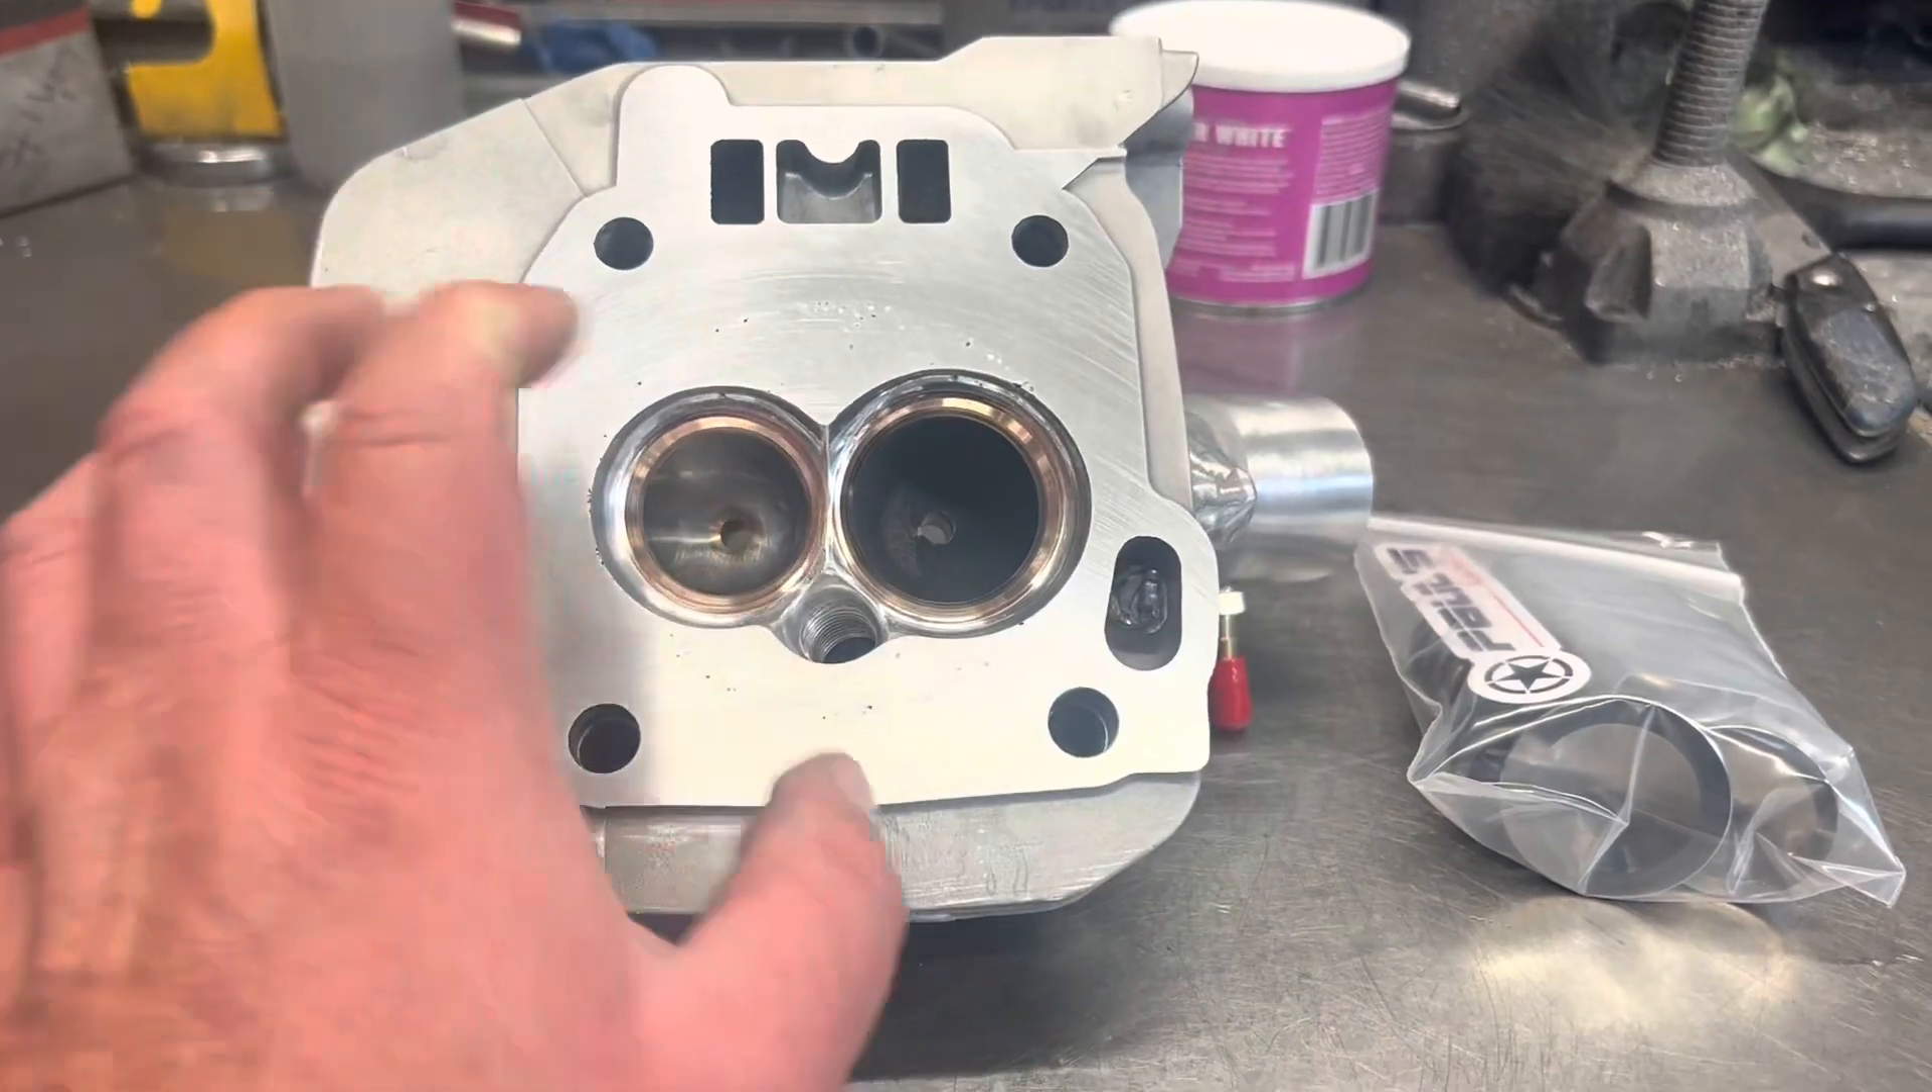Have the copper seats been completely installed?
Yes.